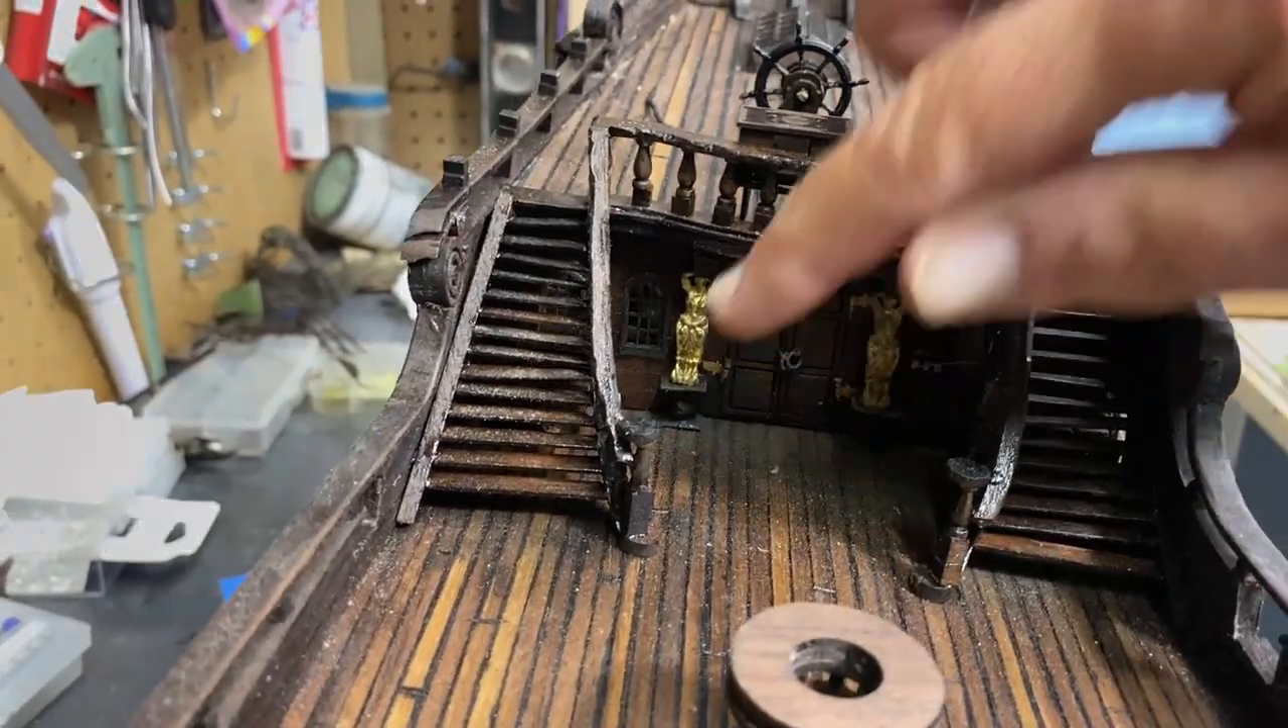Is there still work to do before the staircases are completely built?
No.